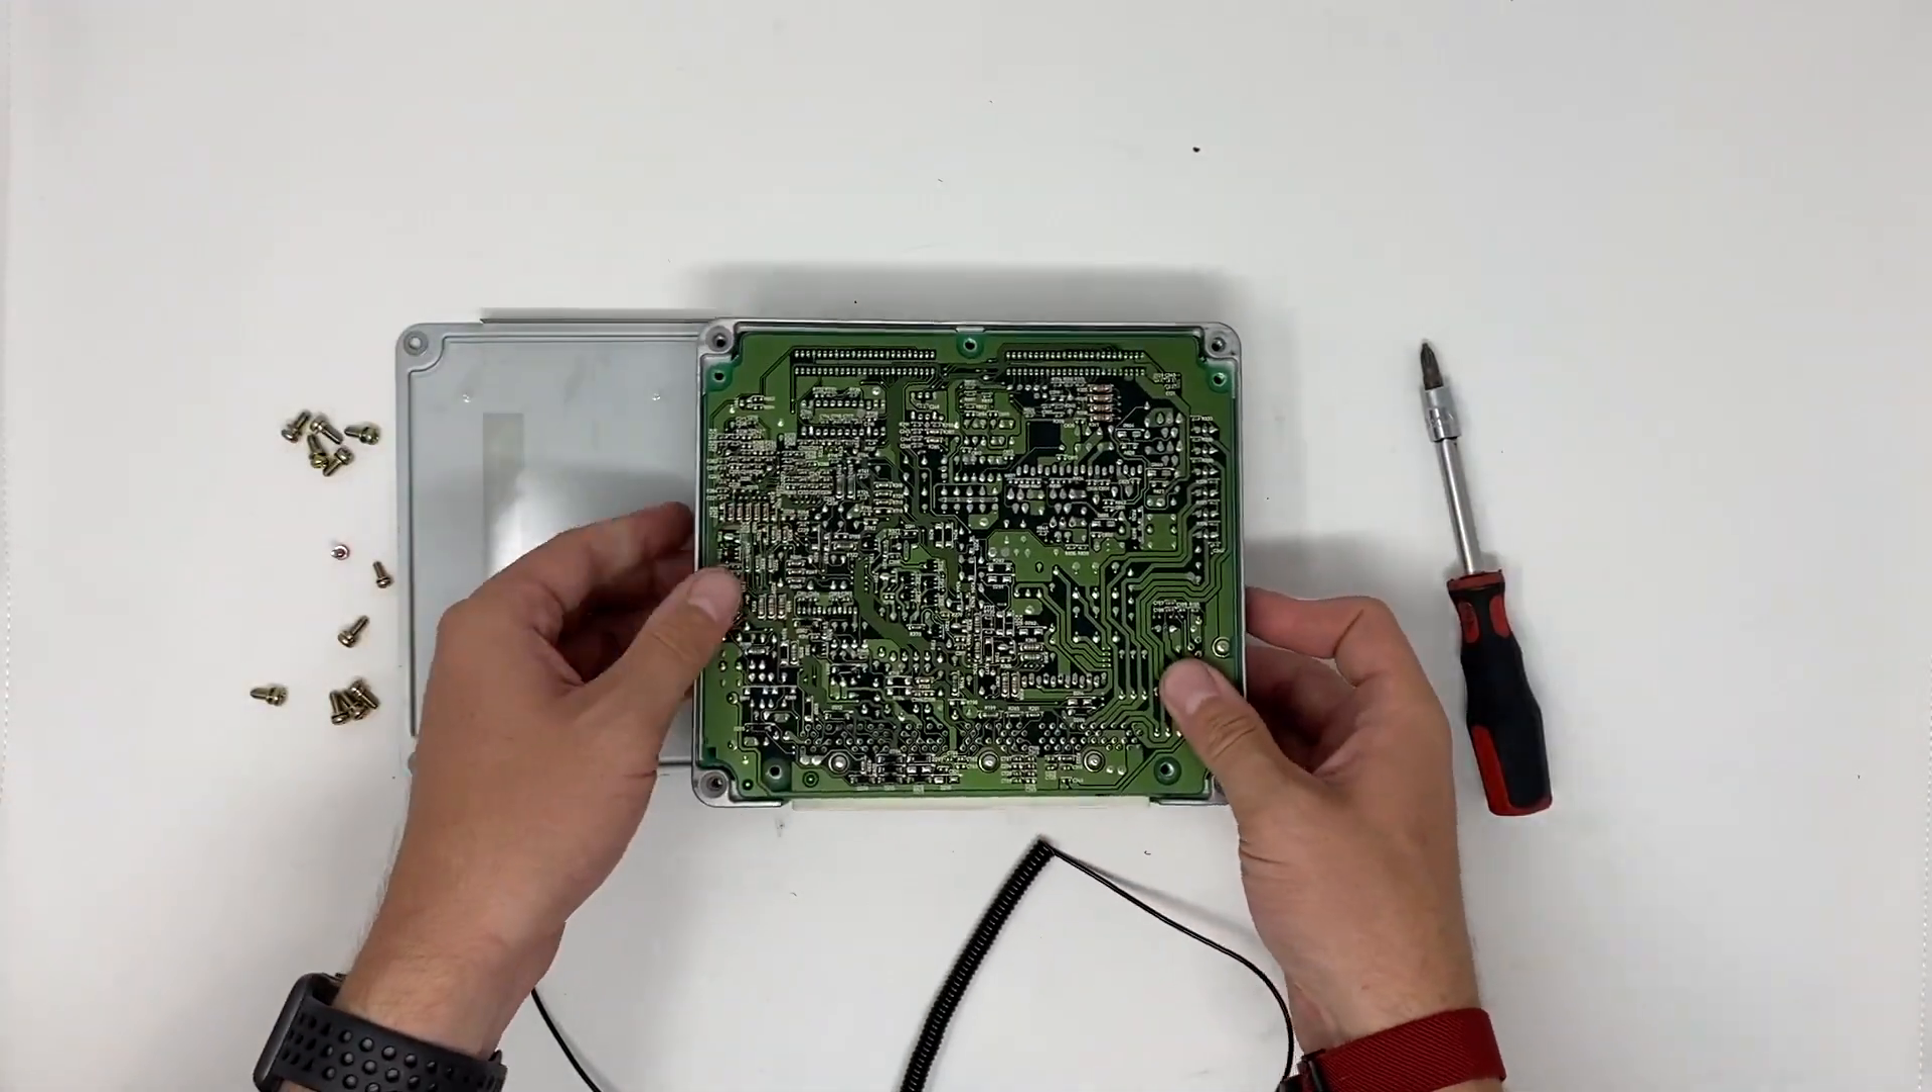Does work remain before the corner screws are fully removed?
No.